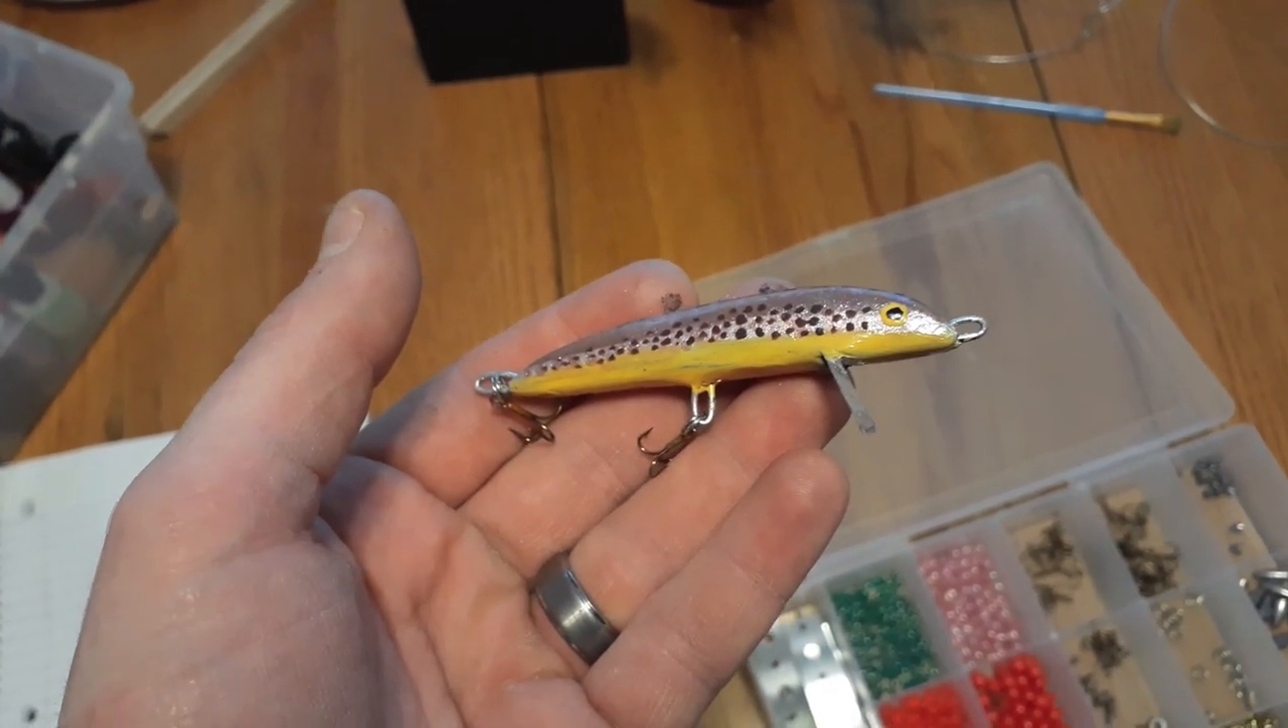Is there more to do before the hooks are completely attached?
No.